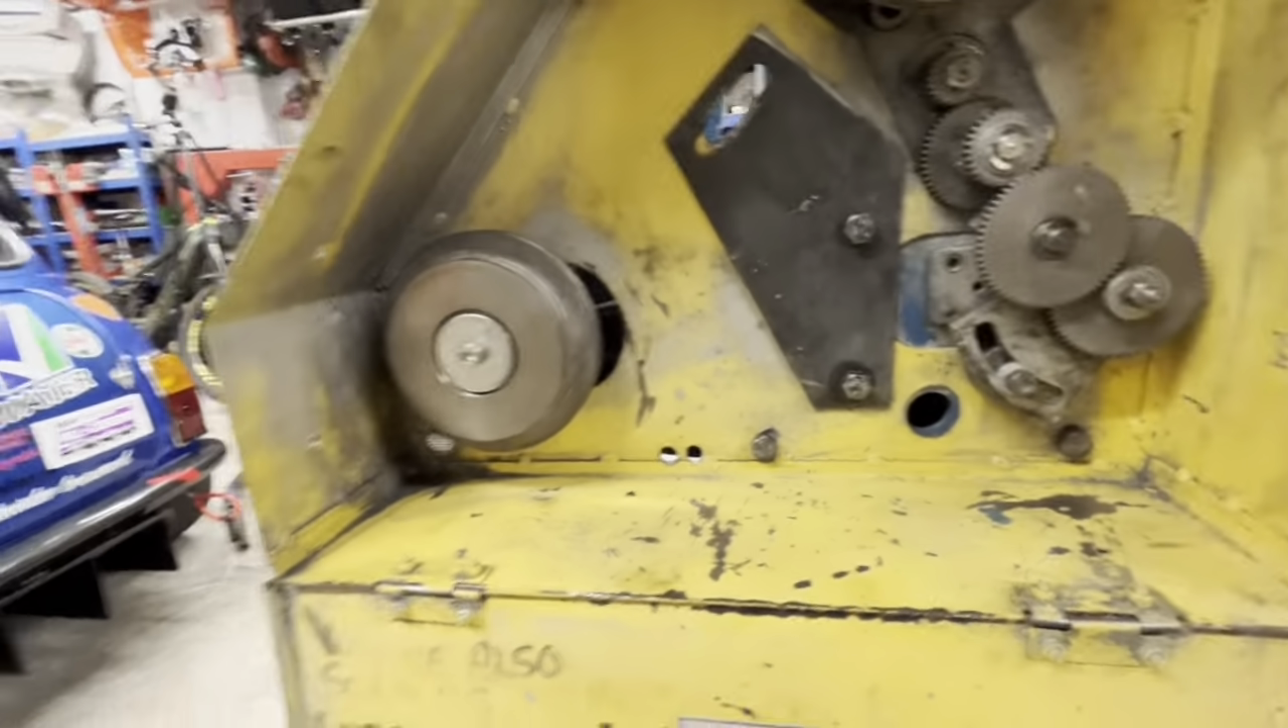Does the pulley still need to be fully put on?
No.